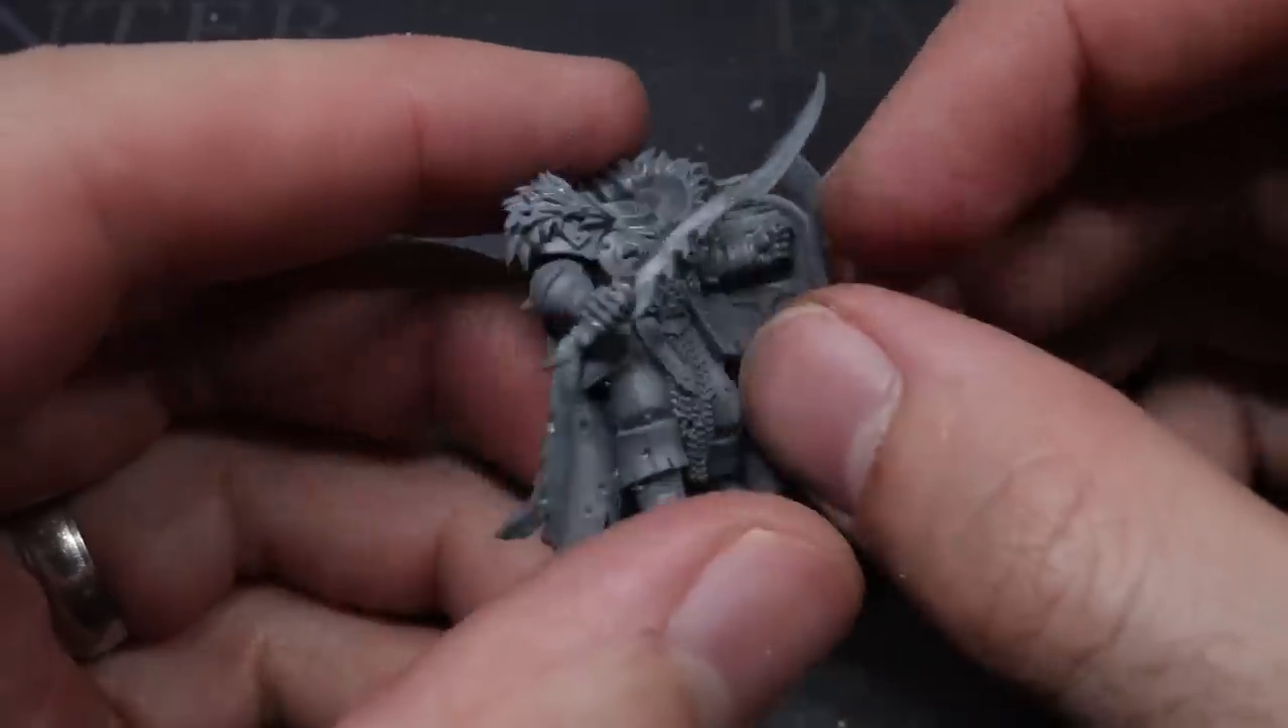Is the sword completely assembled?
Yes.